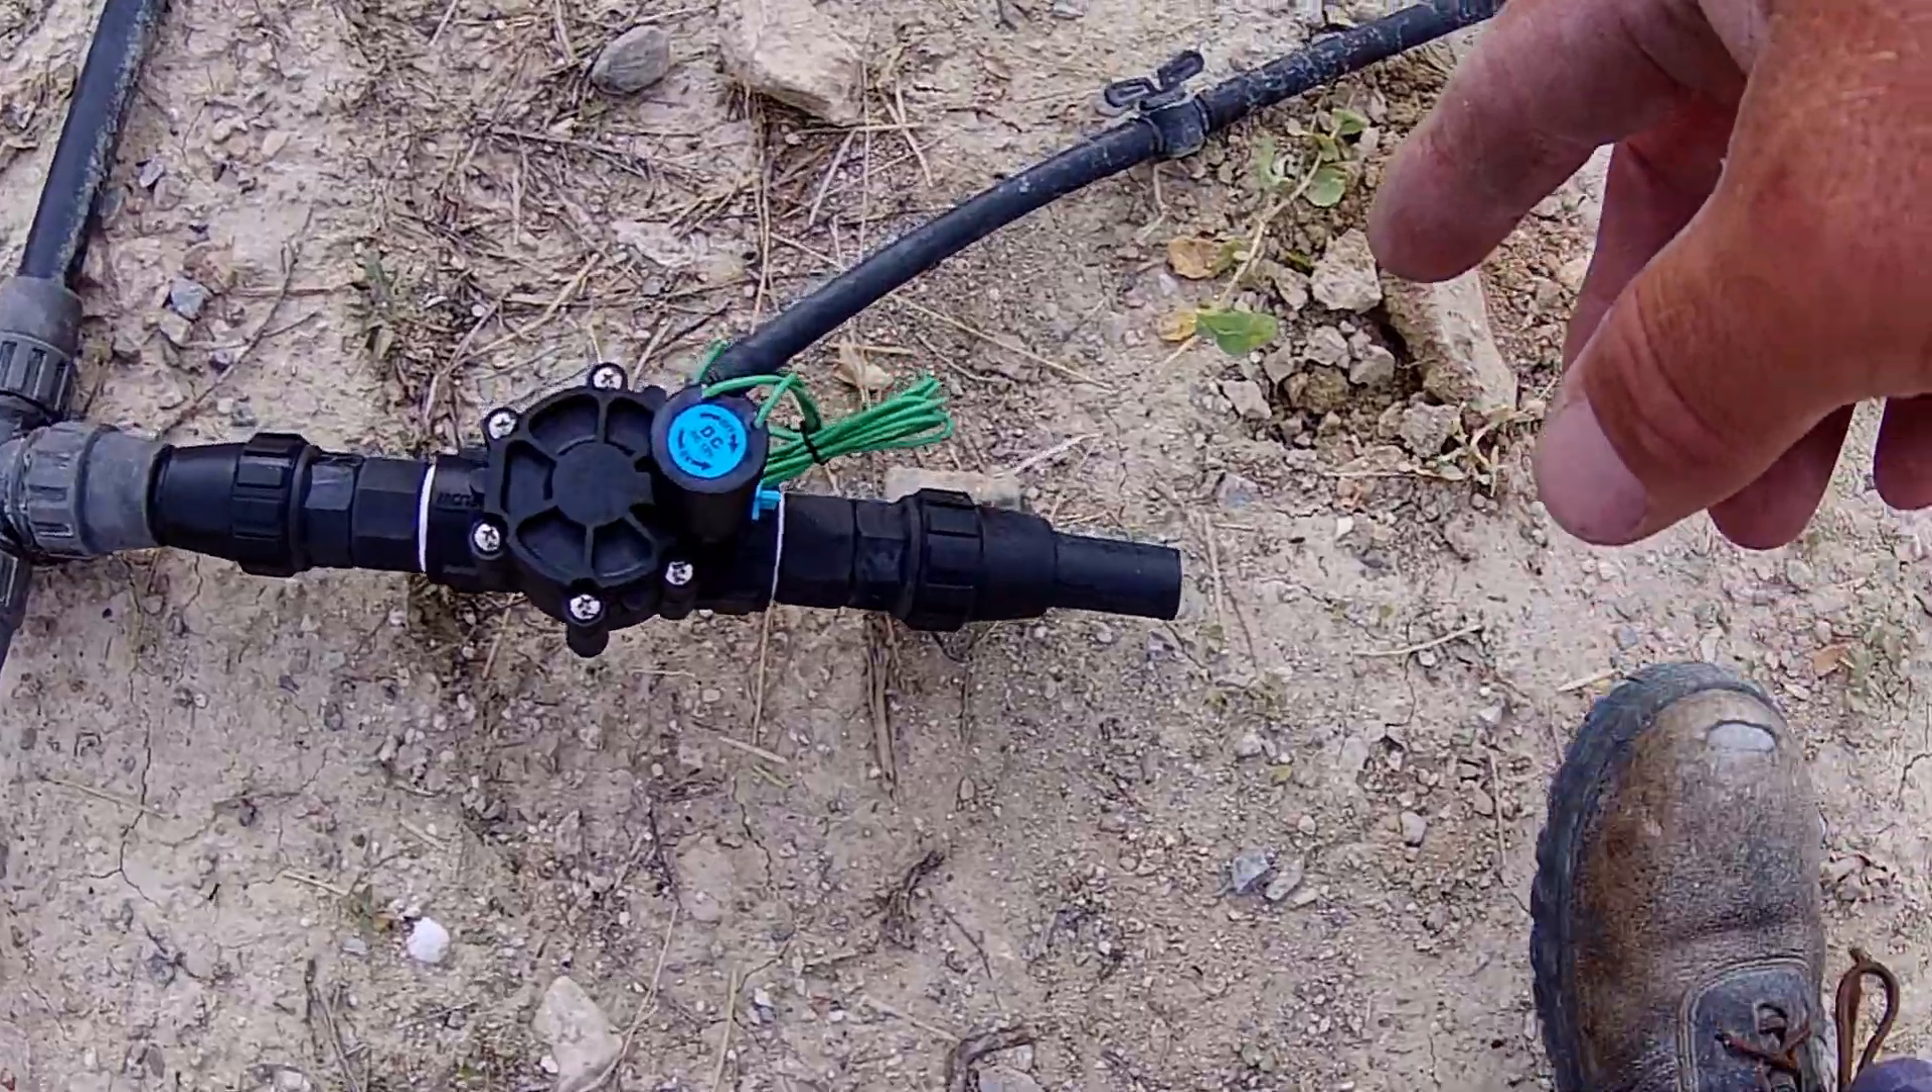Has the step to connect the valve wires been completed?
No.